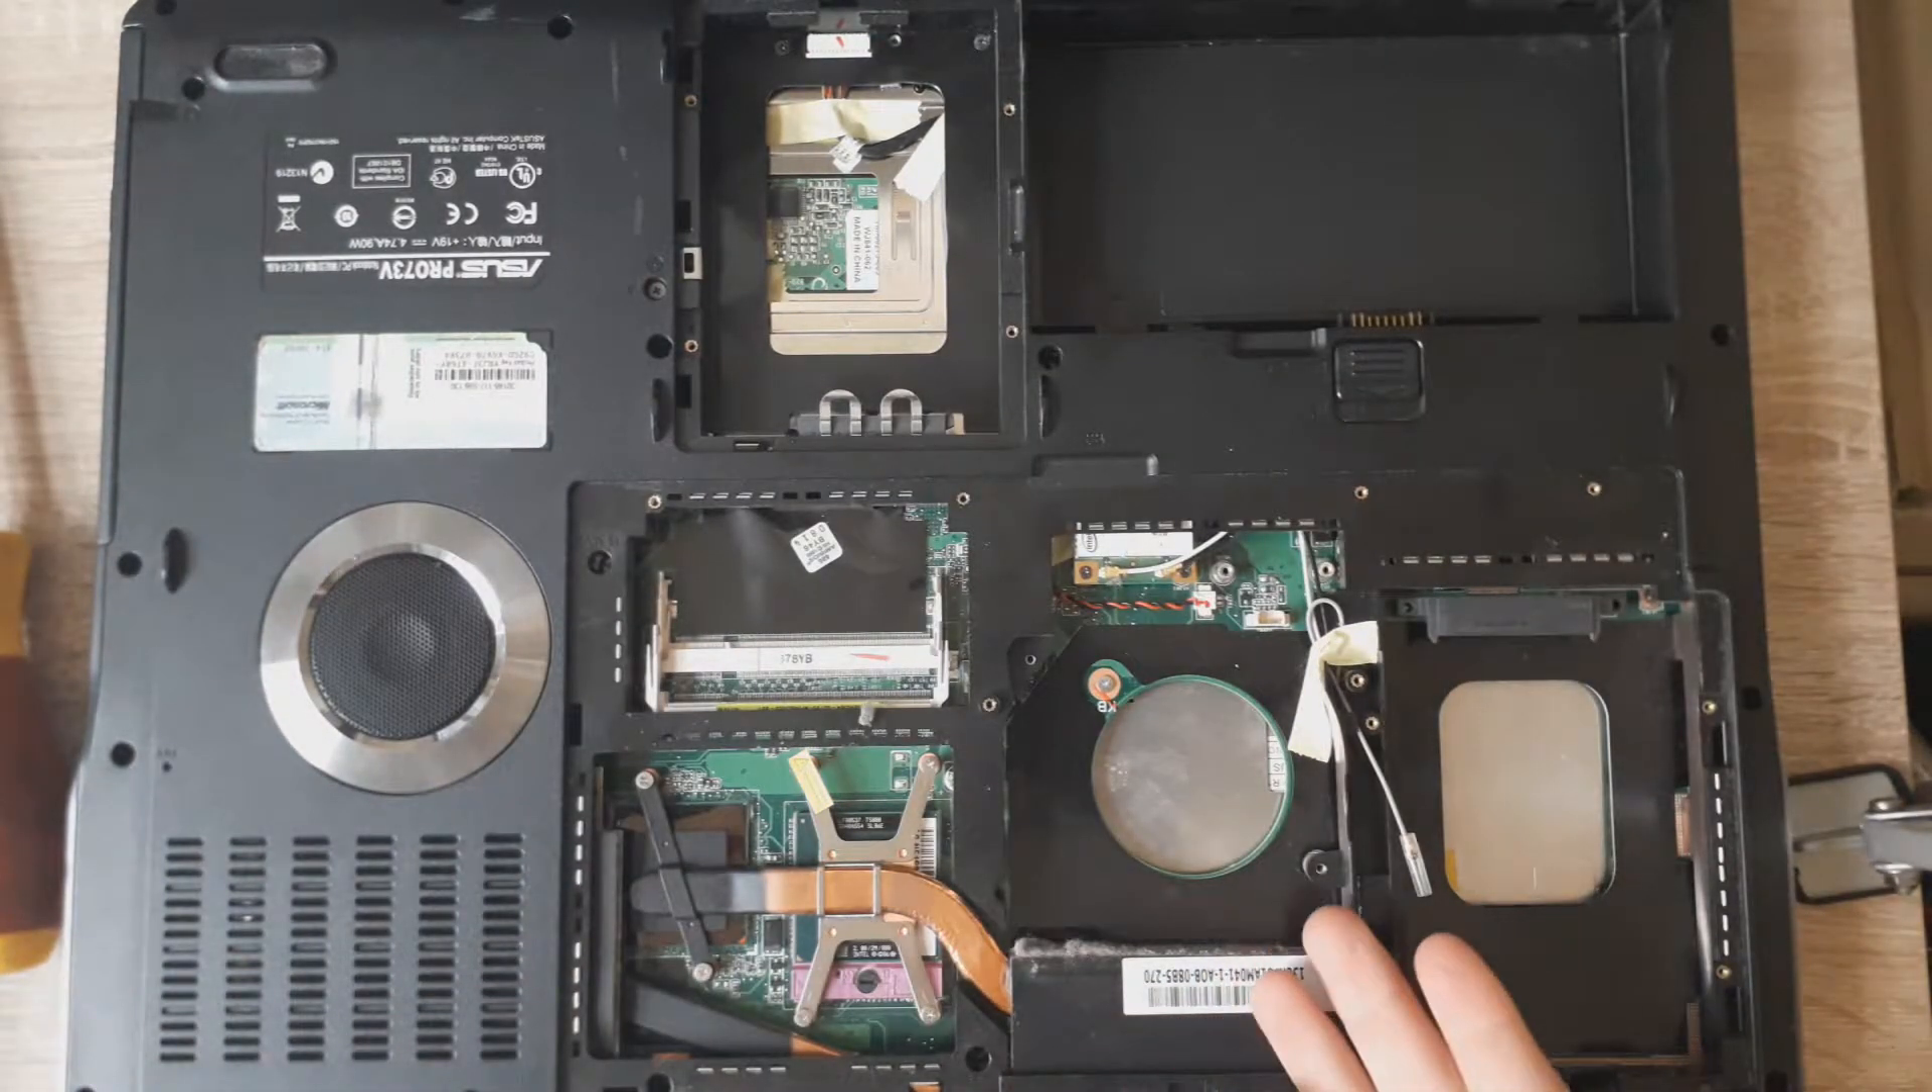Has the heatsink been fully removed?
No.